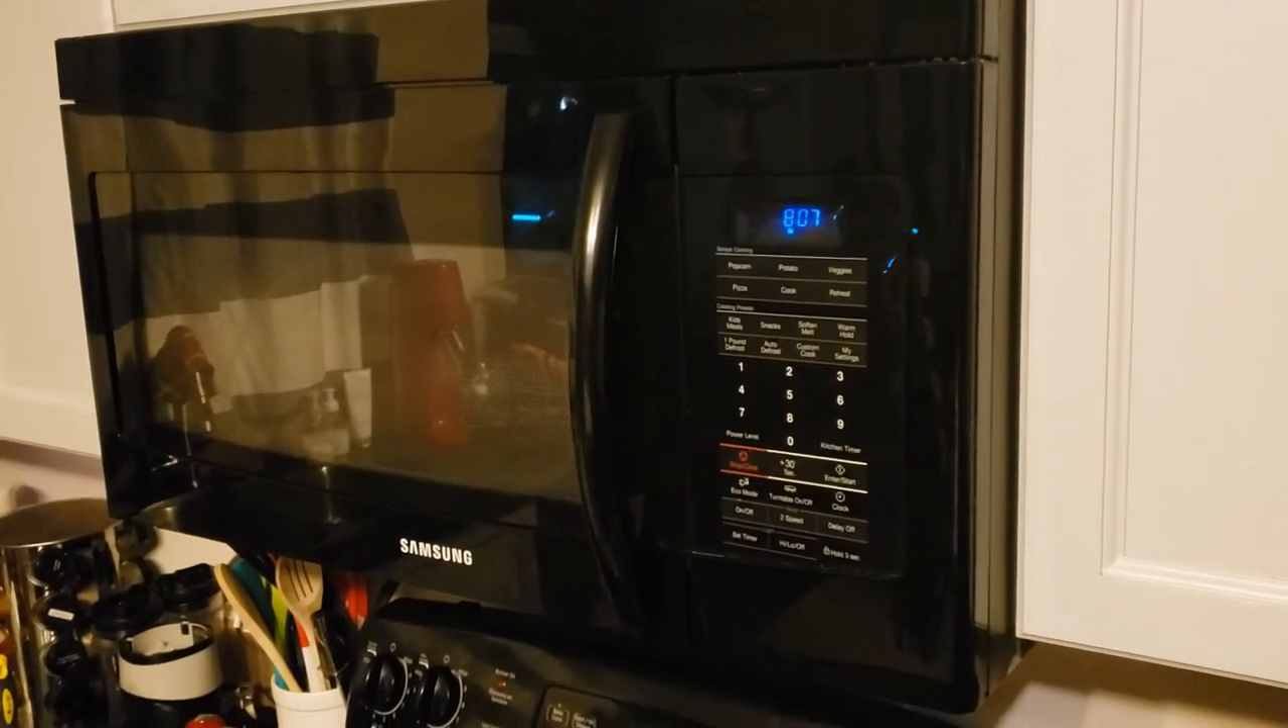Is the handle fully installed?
Yes.